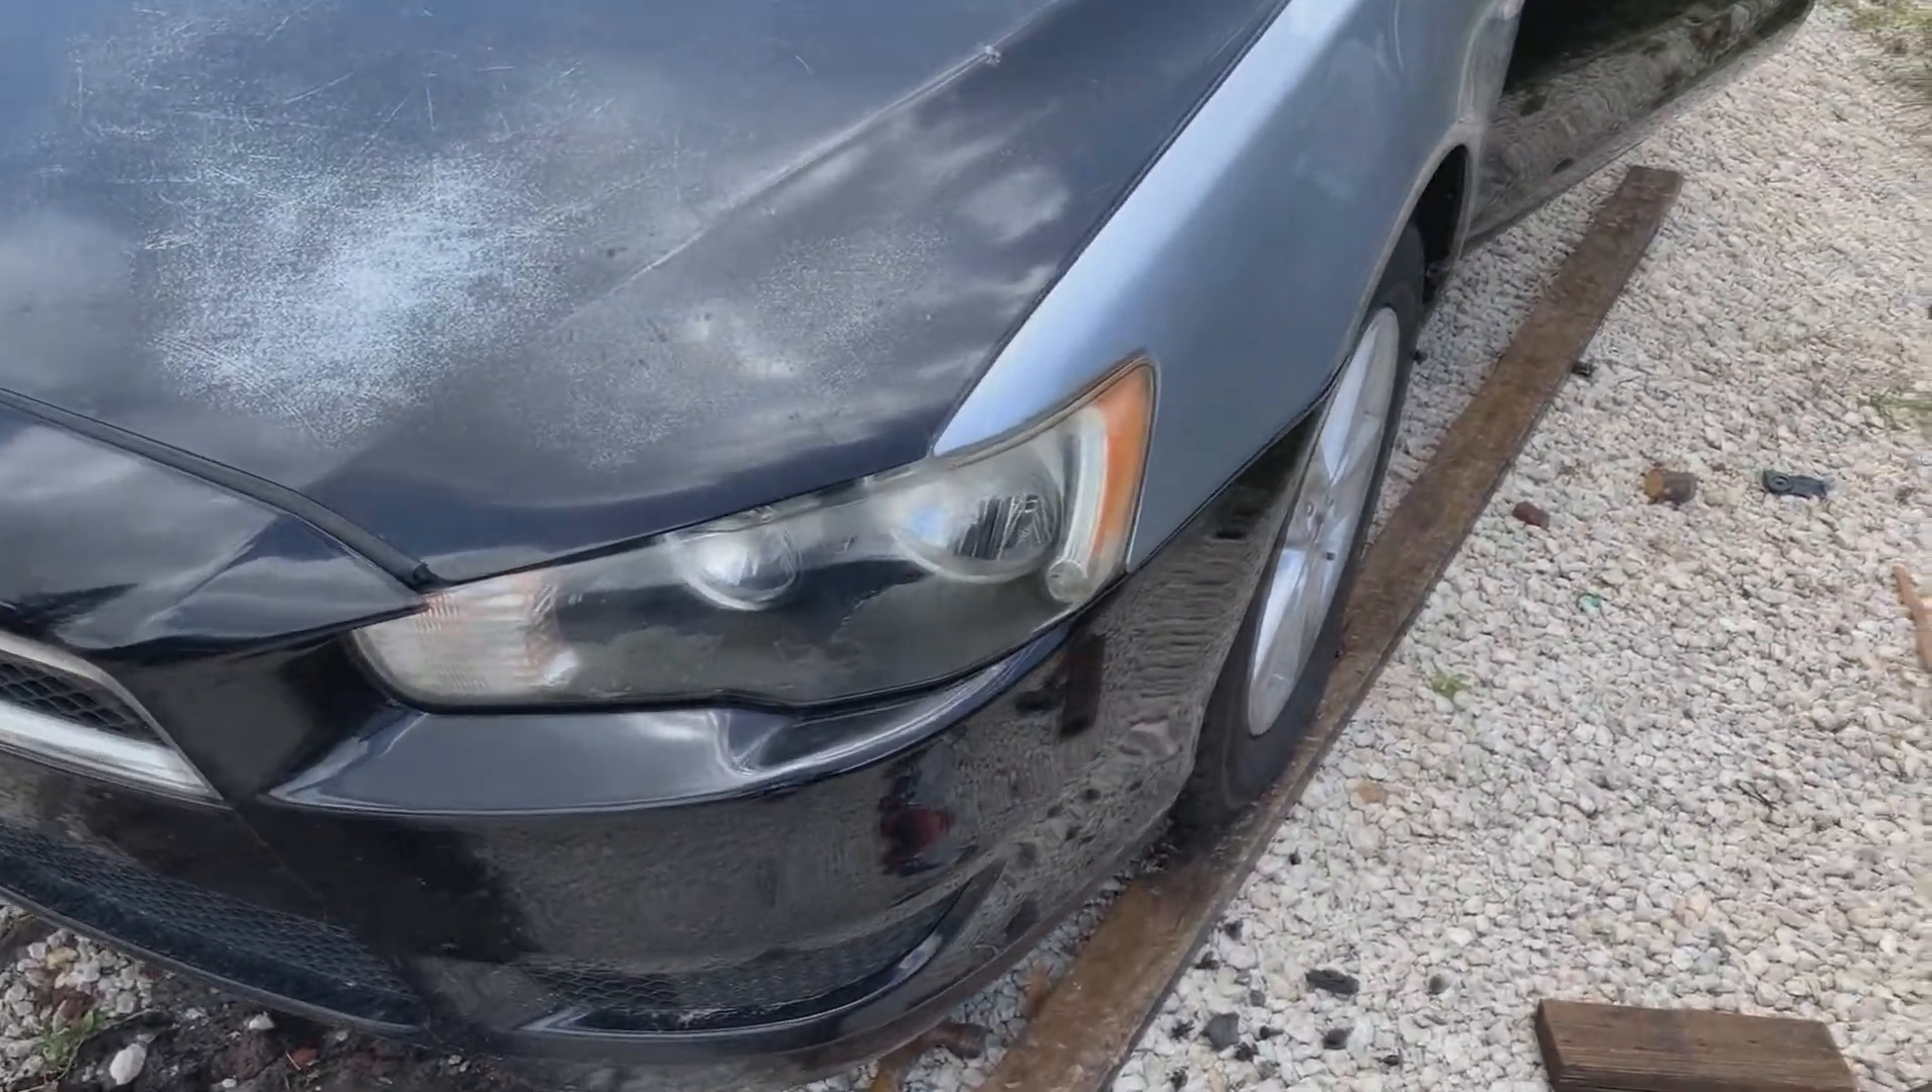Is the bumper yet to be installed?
No.